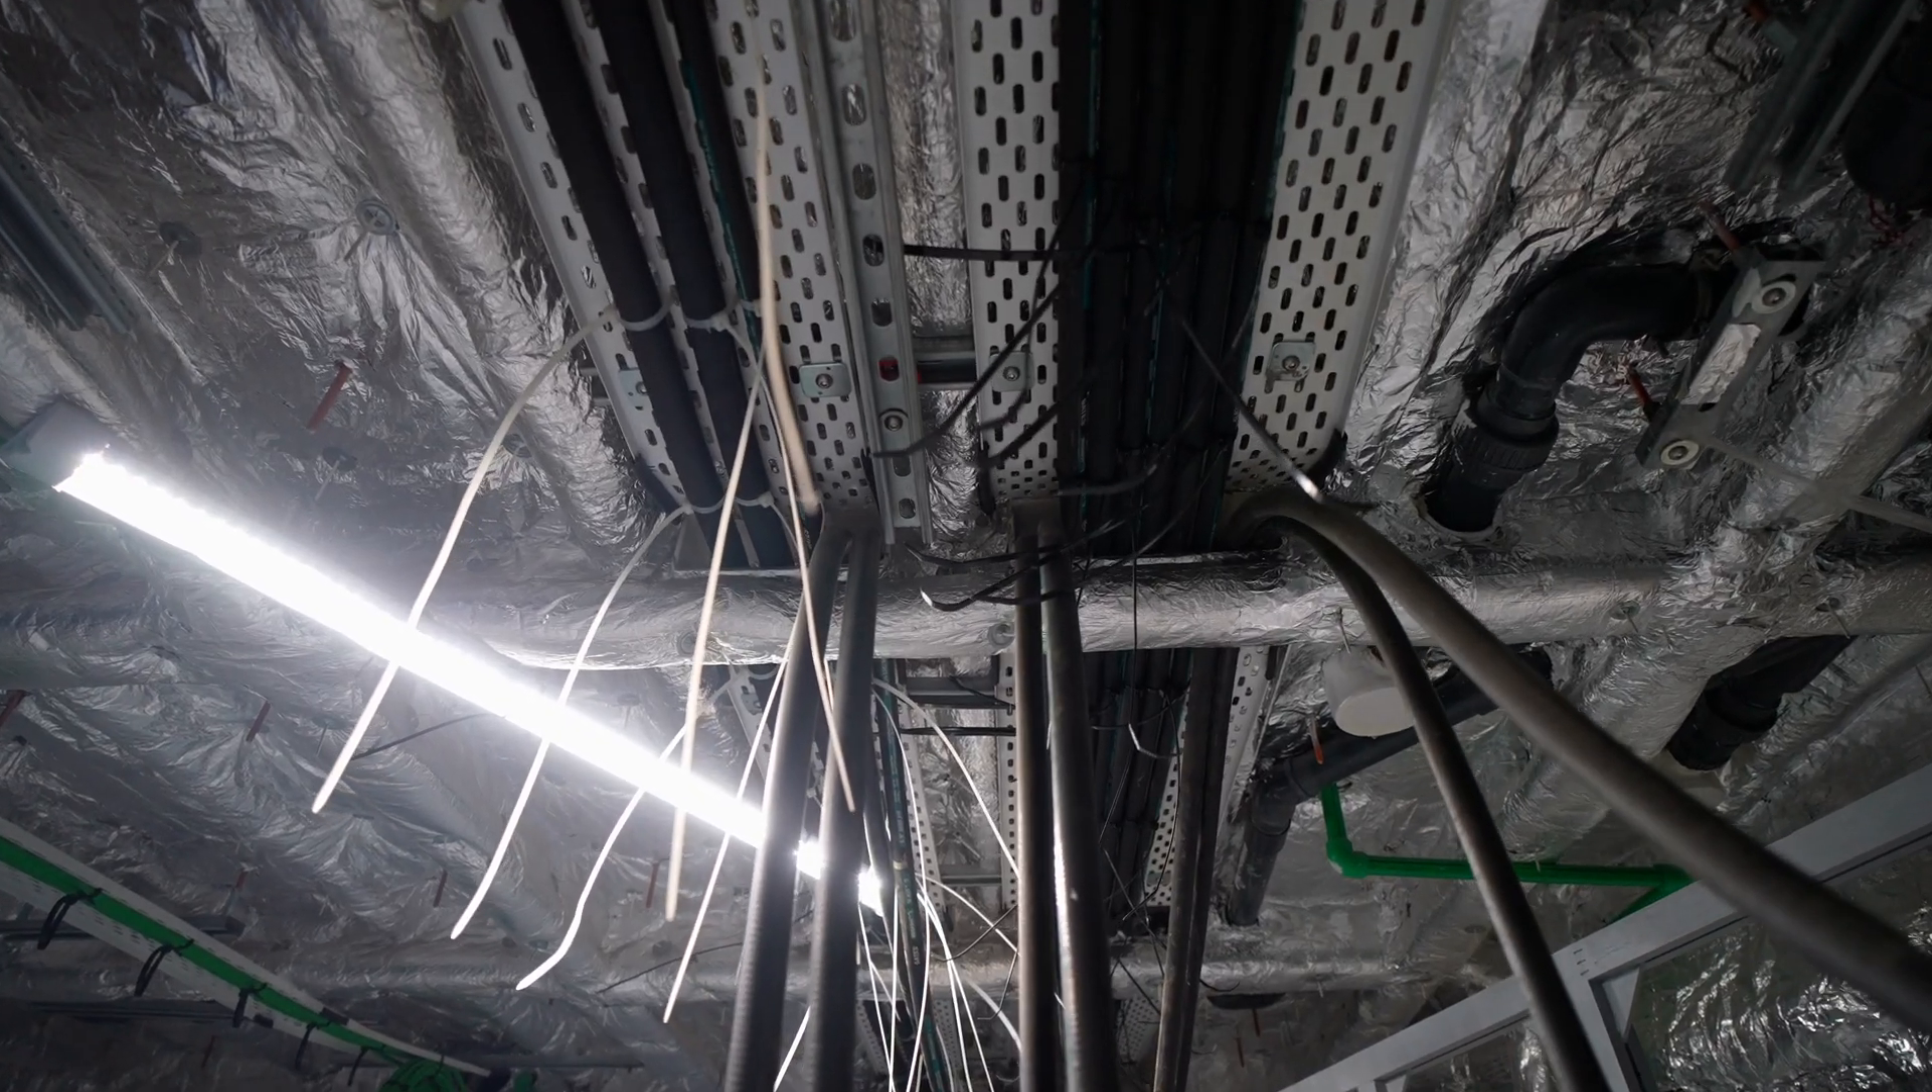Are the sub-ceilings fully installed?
No.